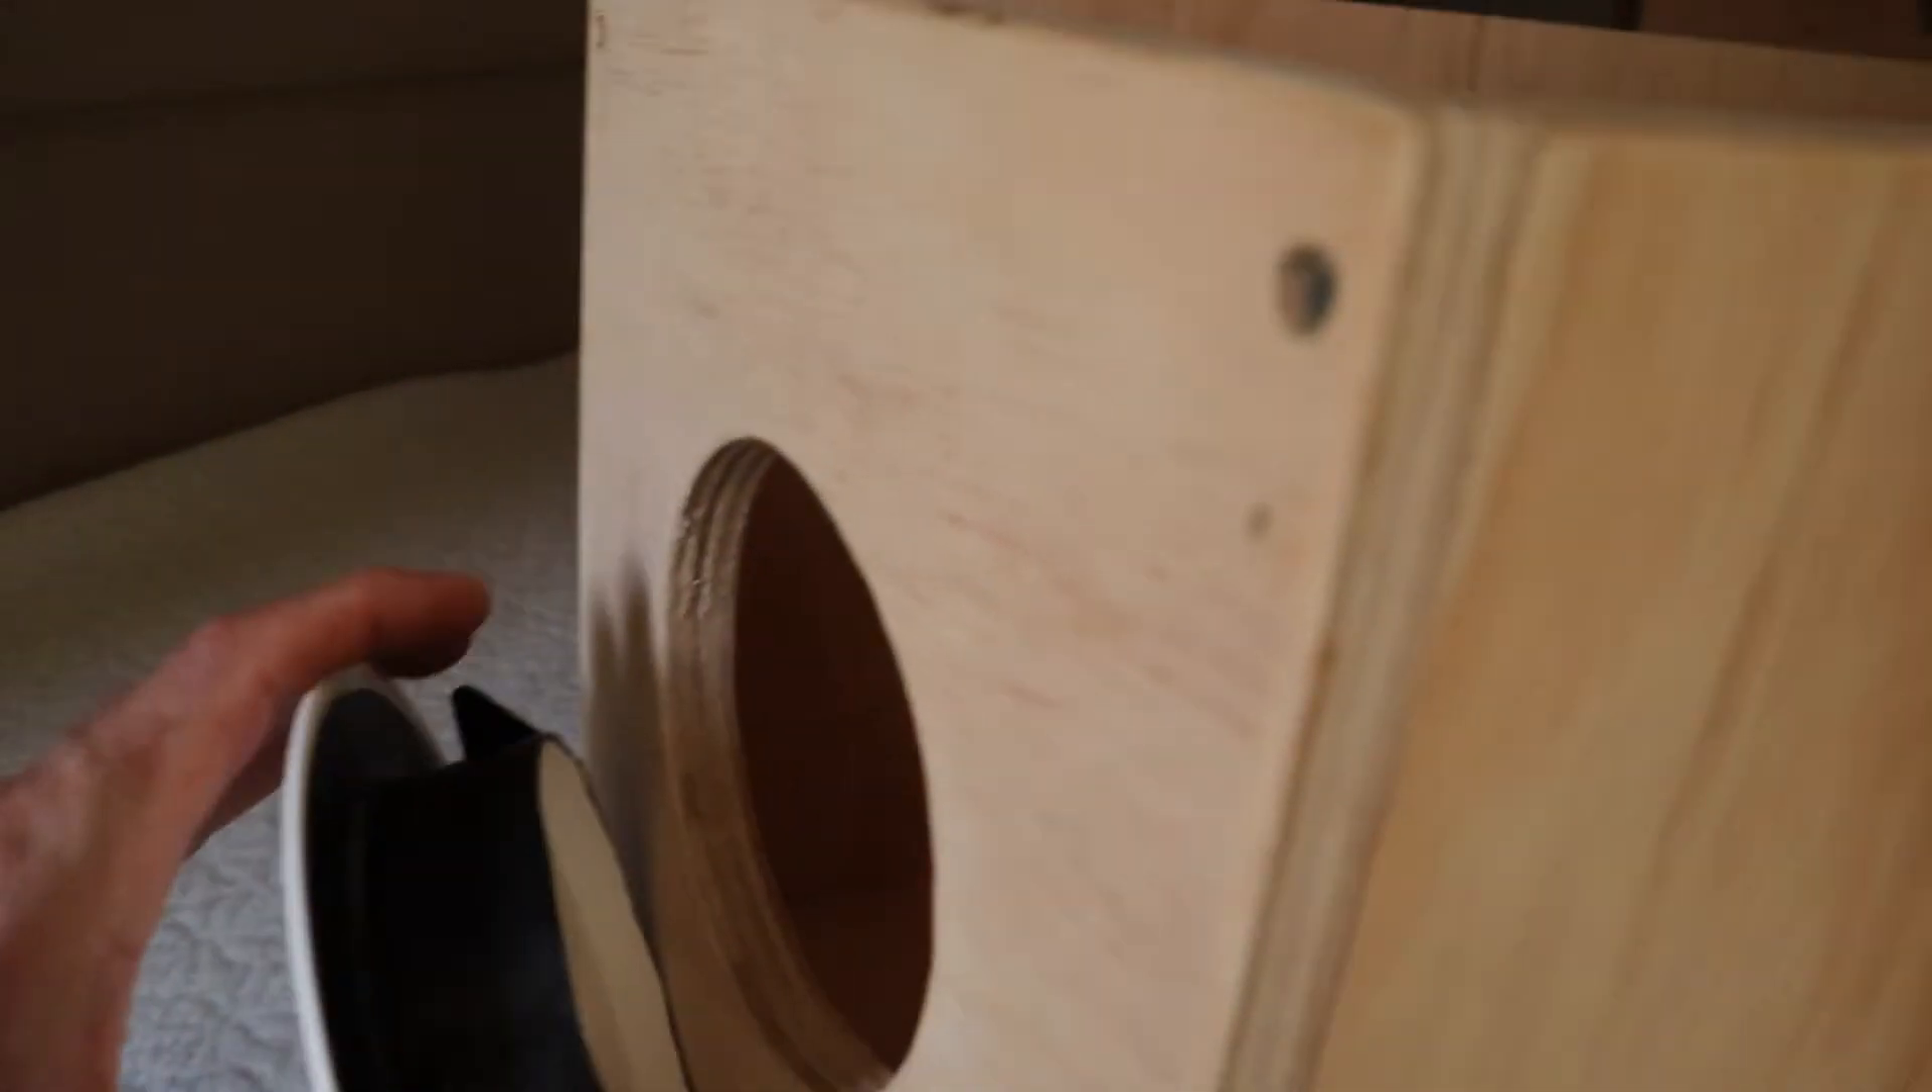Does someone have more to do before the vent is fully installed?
Yes.